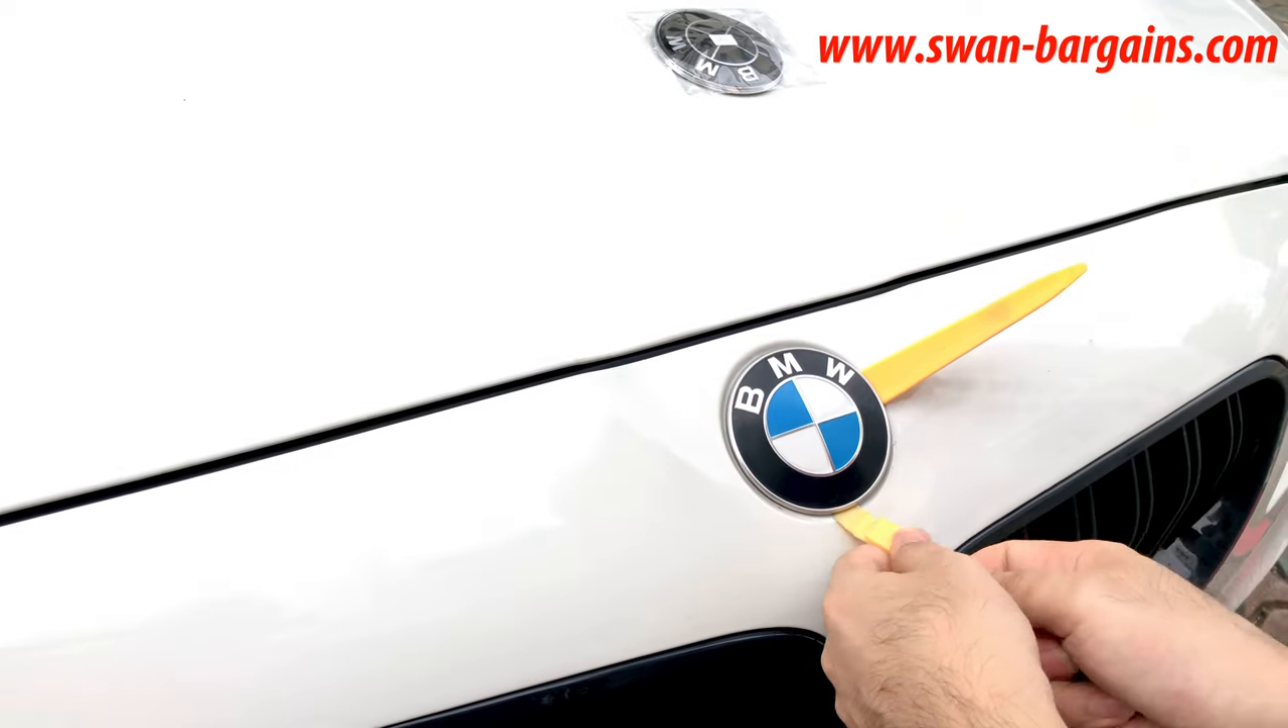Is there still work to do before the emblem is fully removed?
Yes.